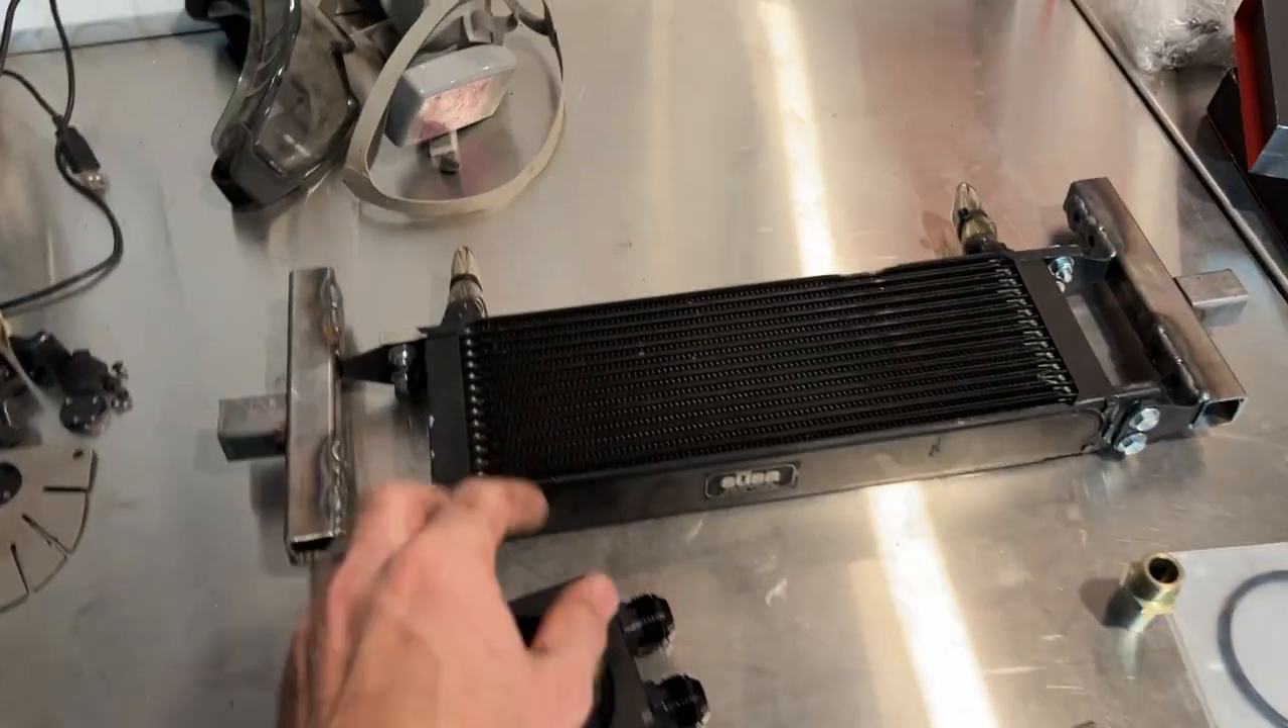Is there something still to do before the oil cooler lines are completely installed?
Yes.